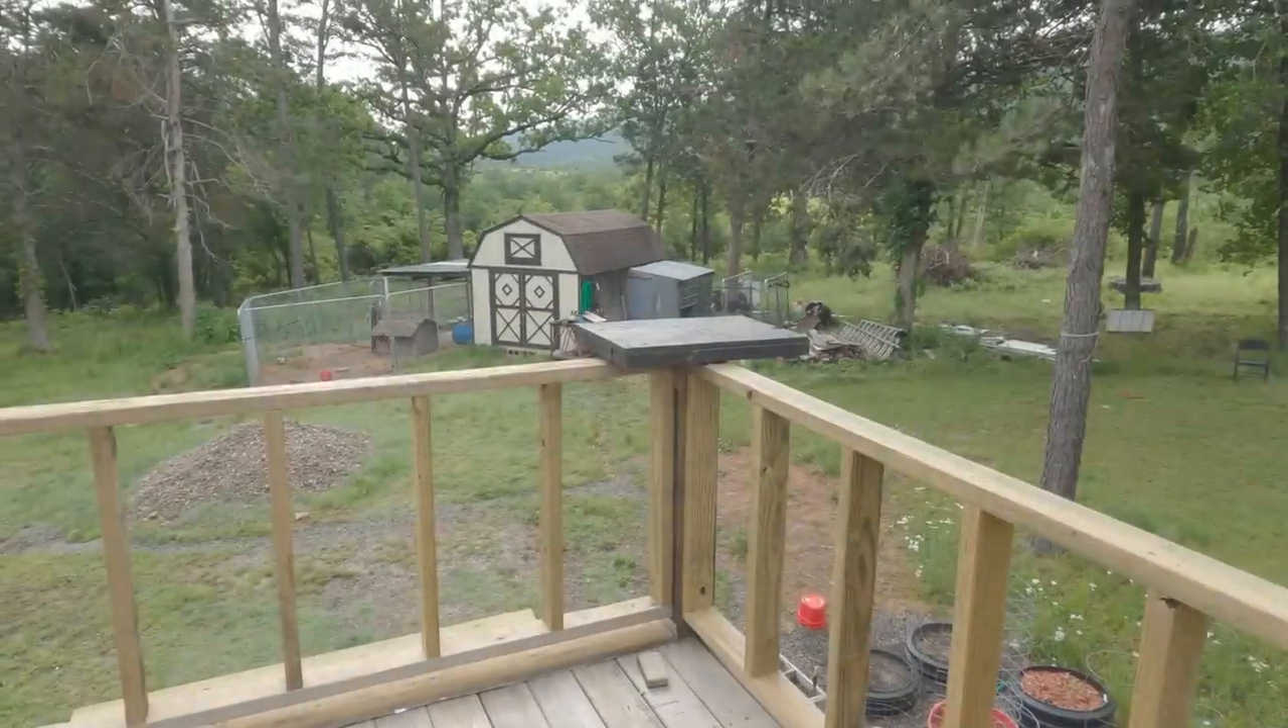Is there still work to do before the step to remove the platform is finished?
Yes.